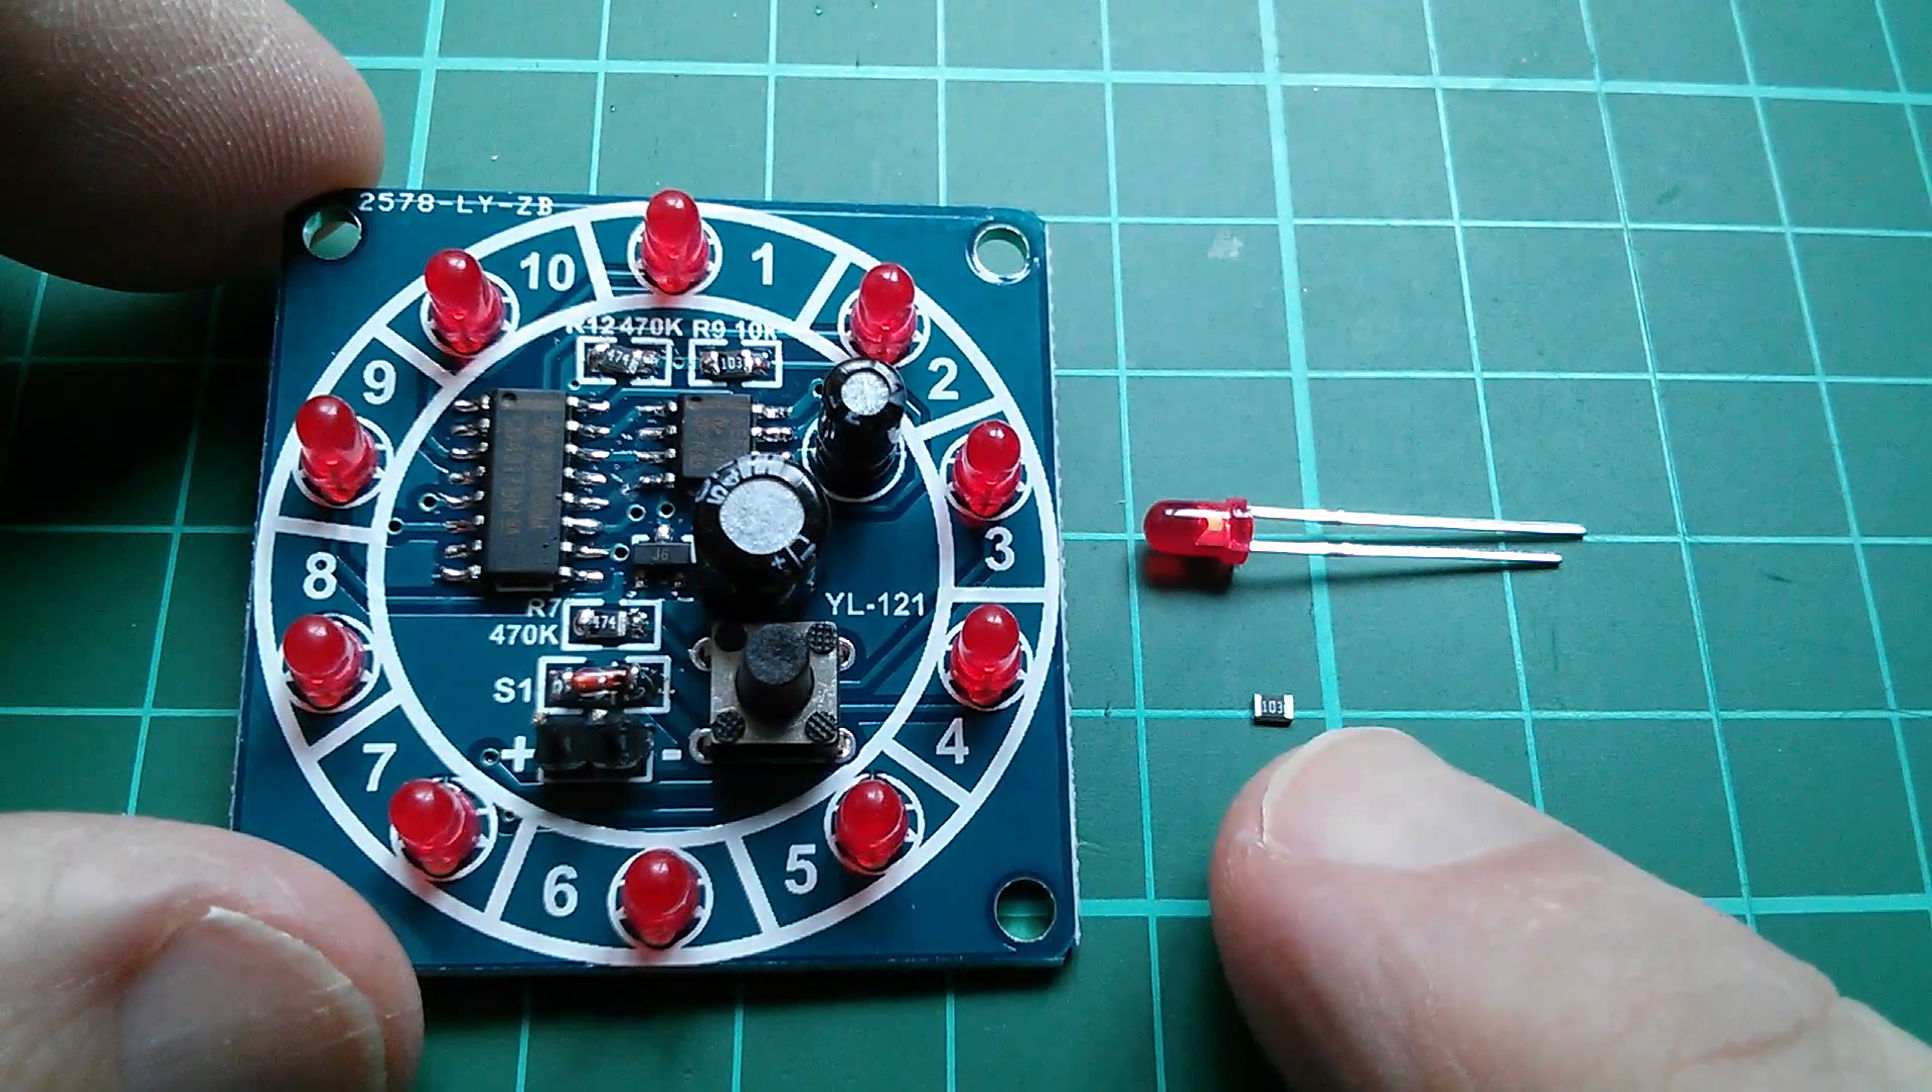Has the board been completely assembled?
Yes.